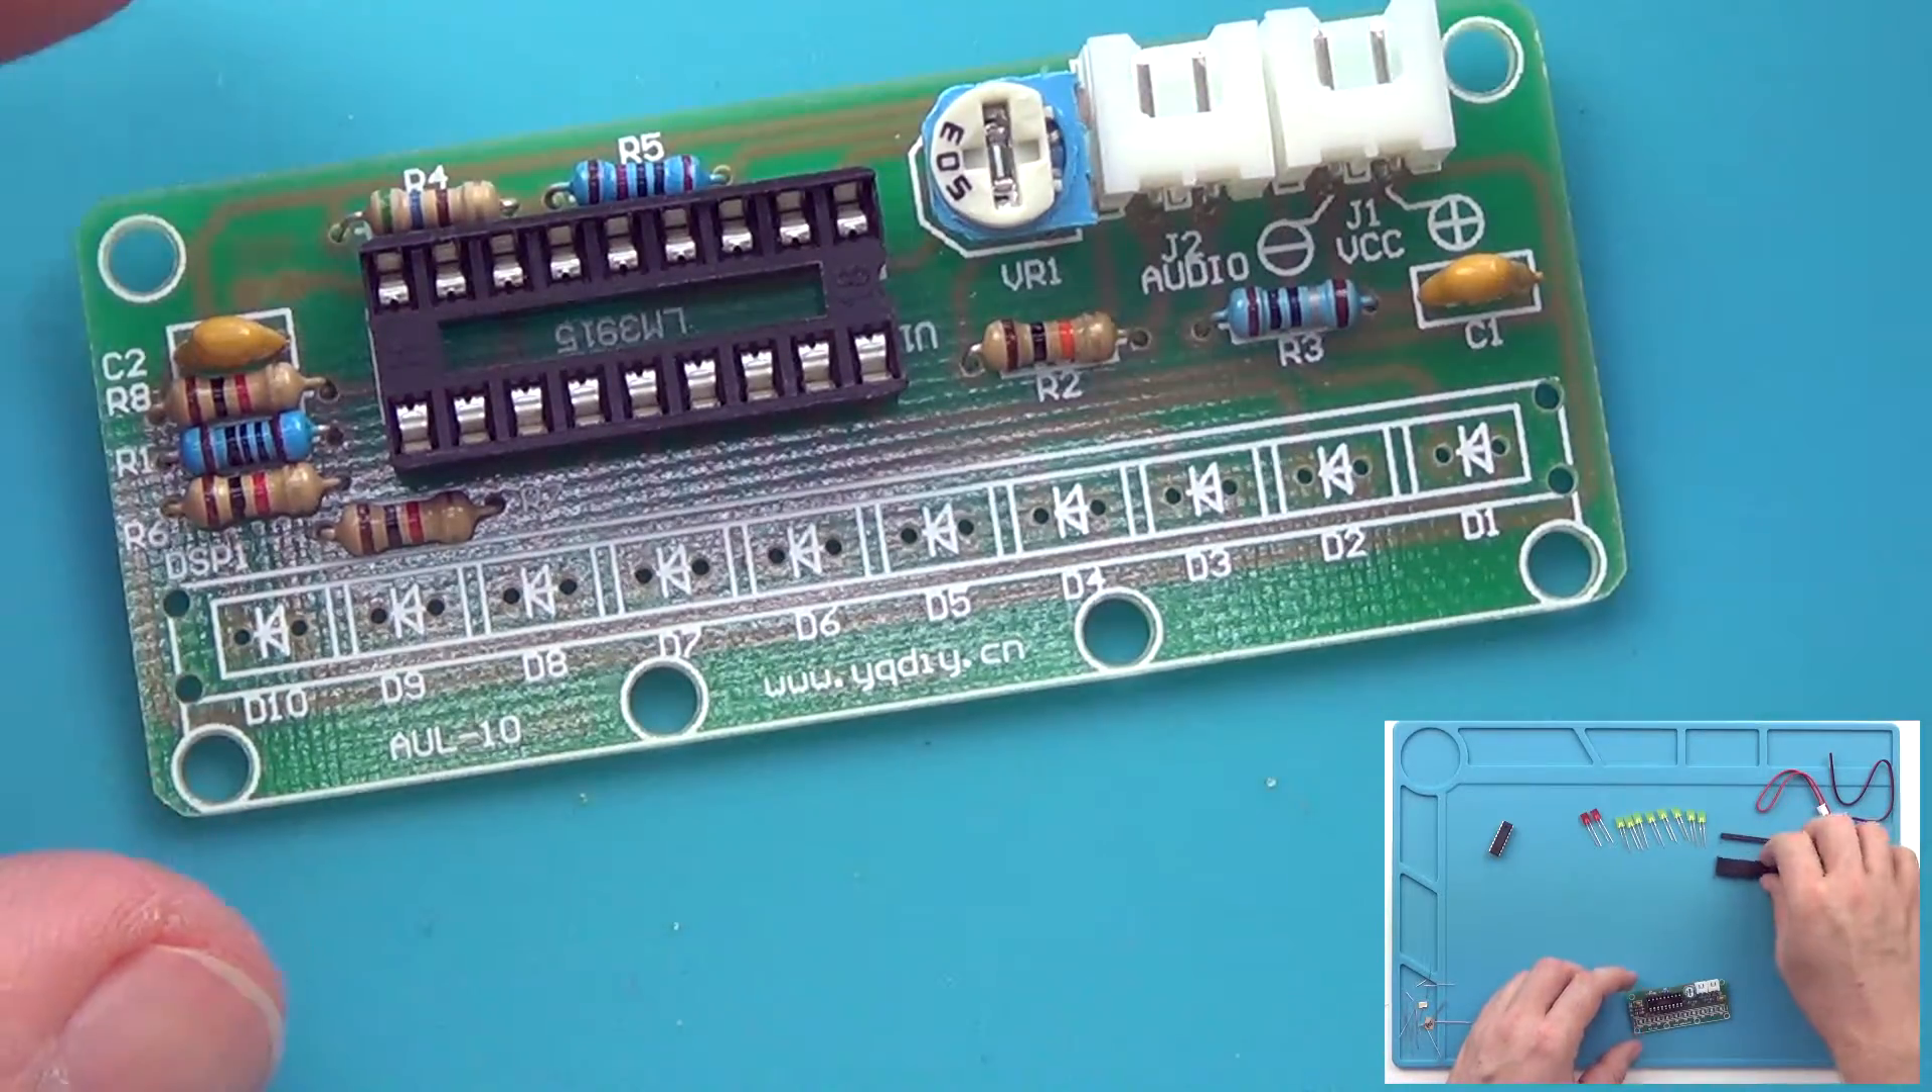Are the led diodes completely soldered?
No.